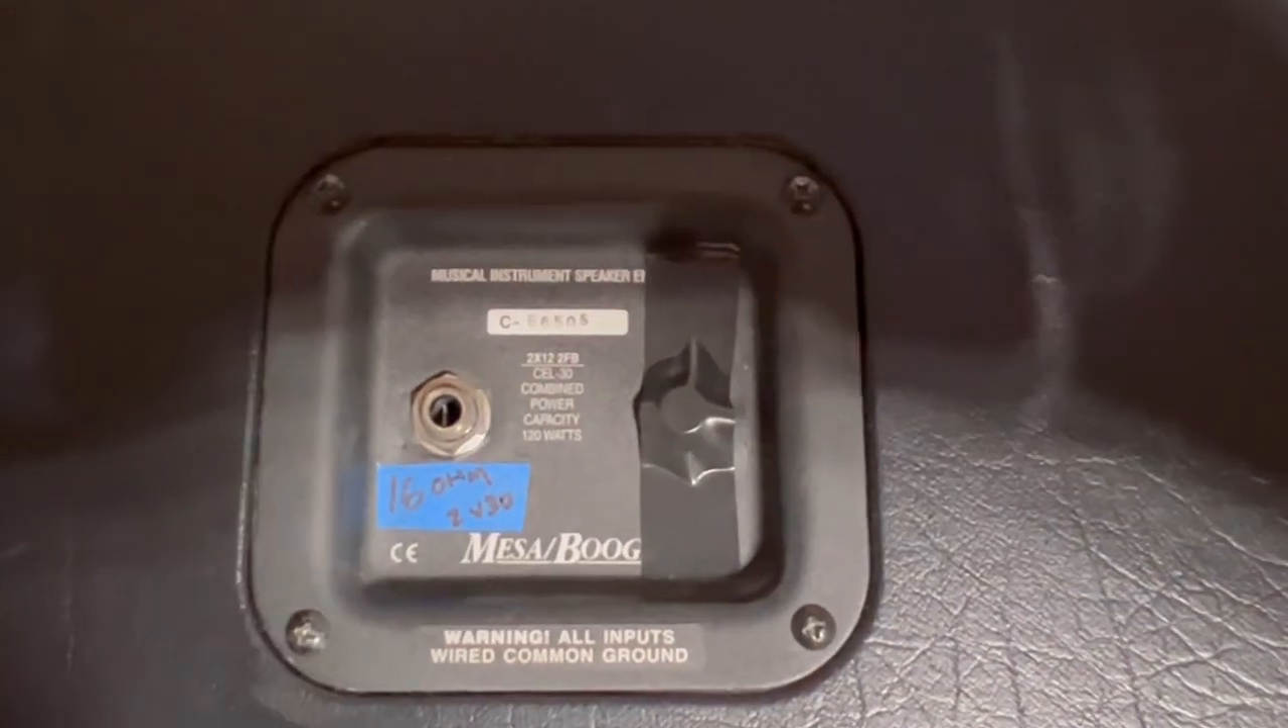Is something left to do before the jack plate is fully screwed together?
No.